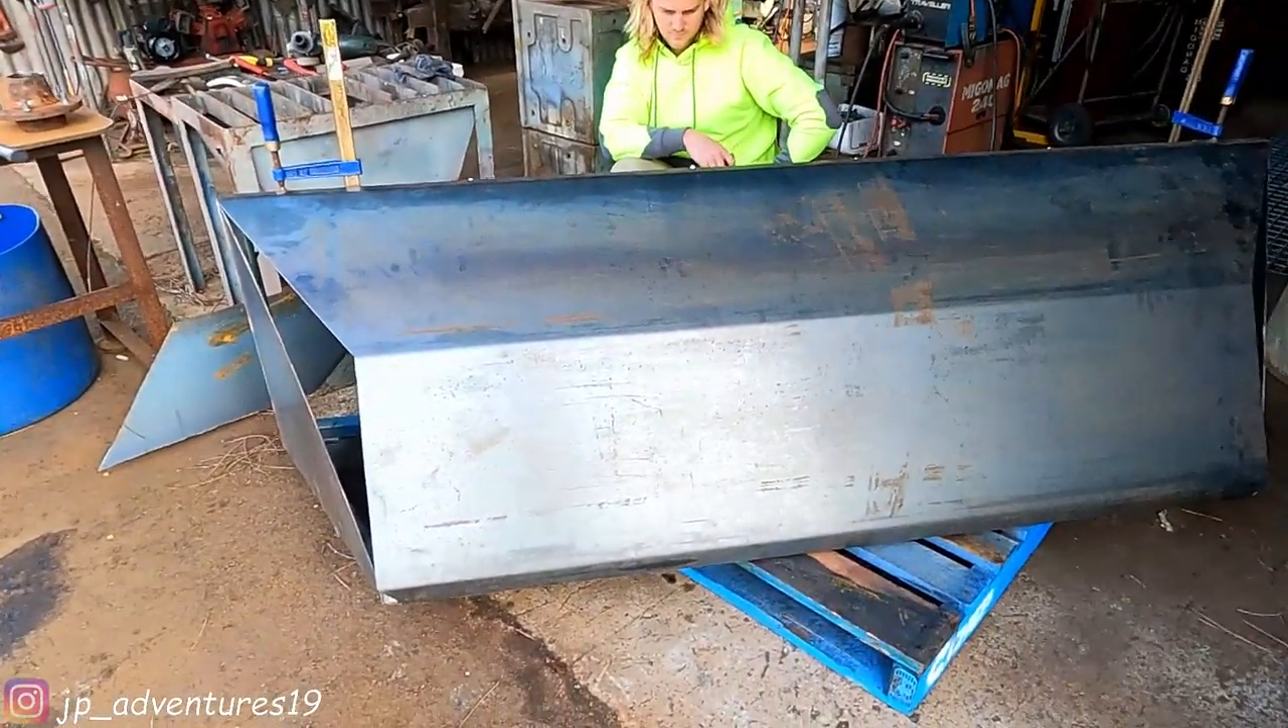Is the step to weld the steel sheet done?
No.